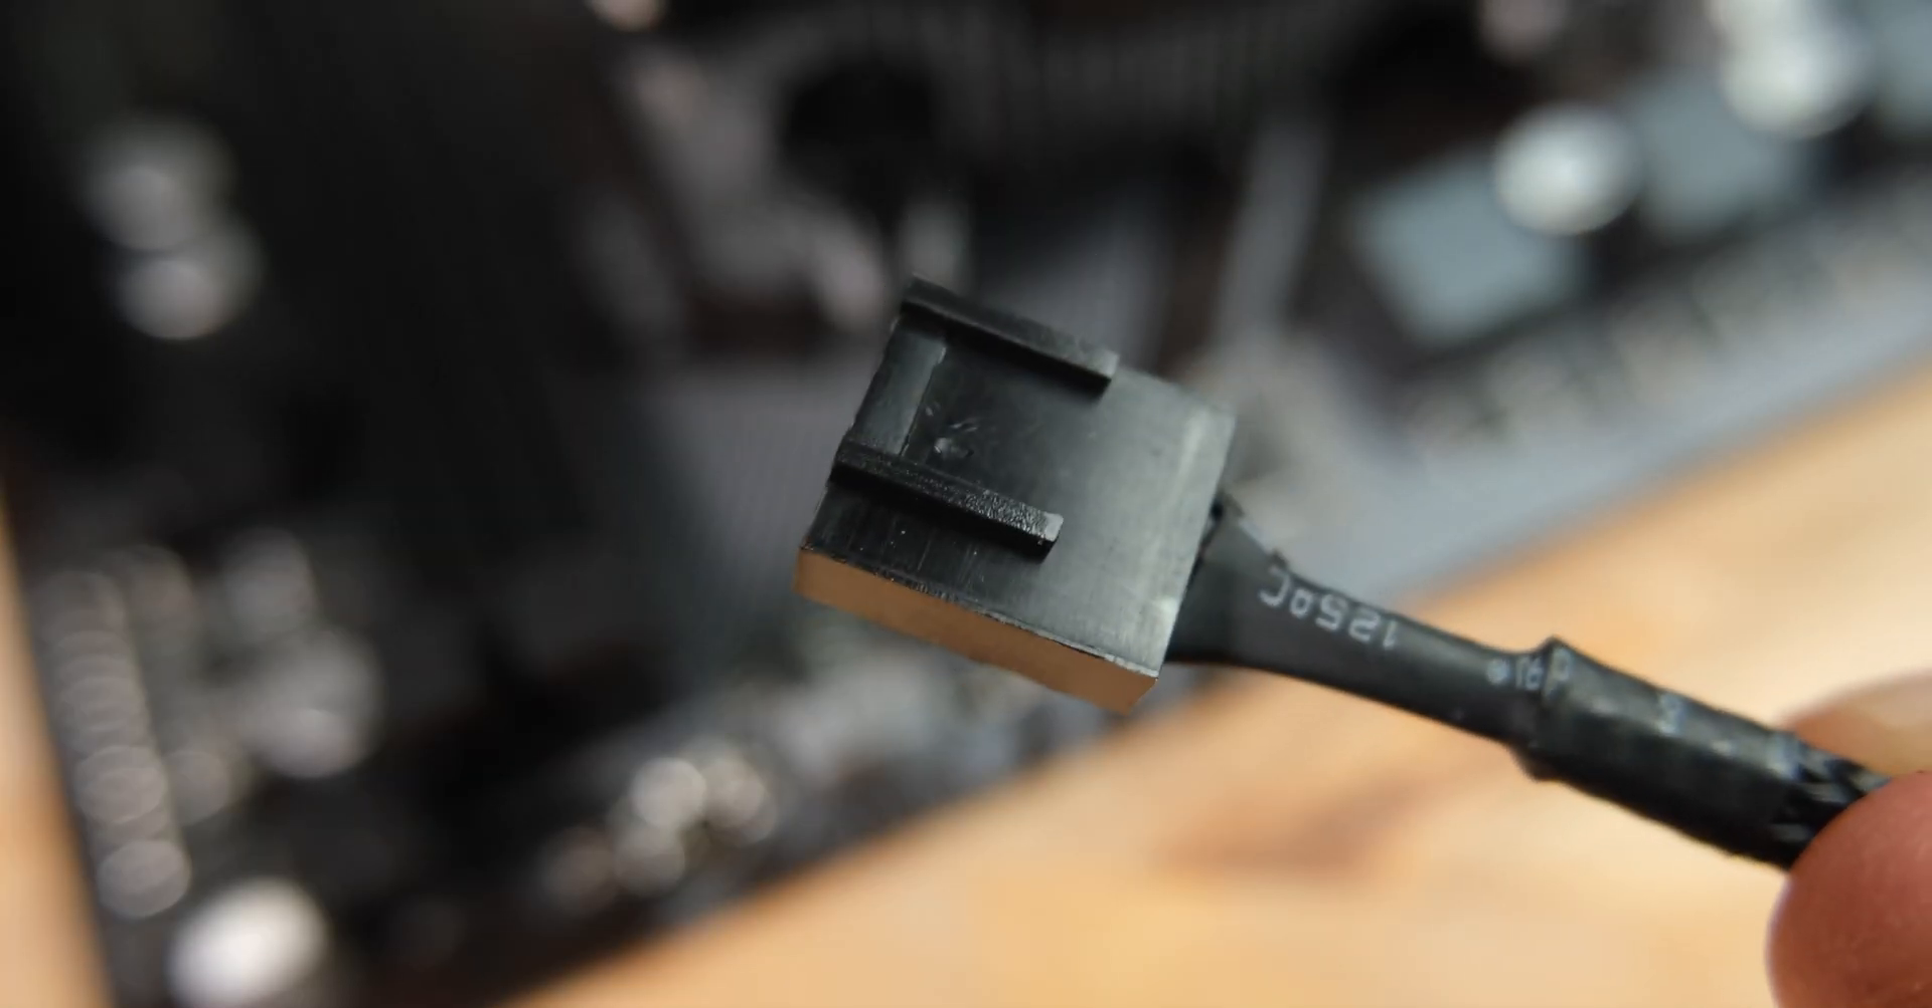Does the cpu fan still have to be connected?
Yes.